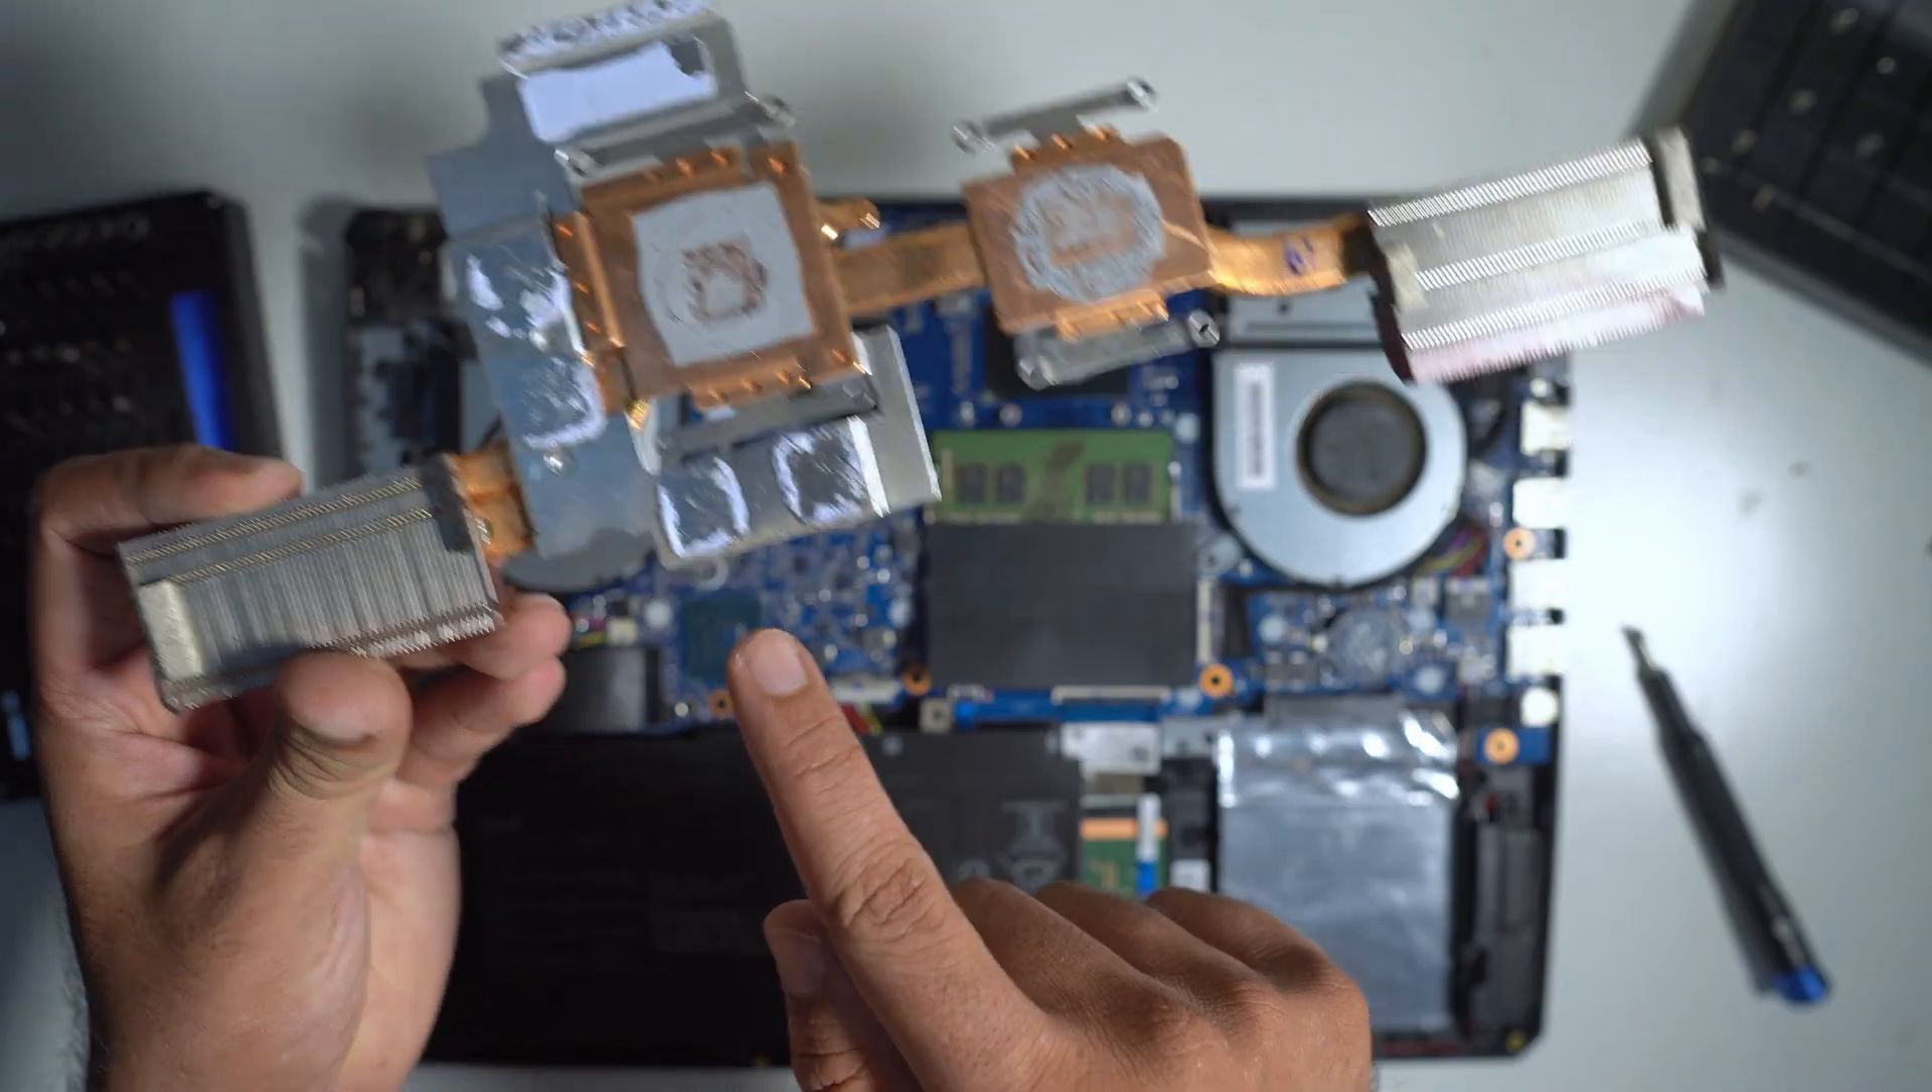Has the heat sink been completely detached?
Yes.